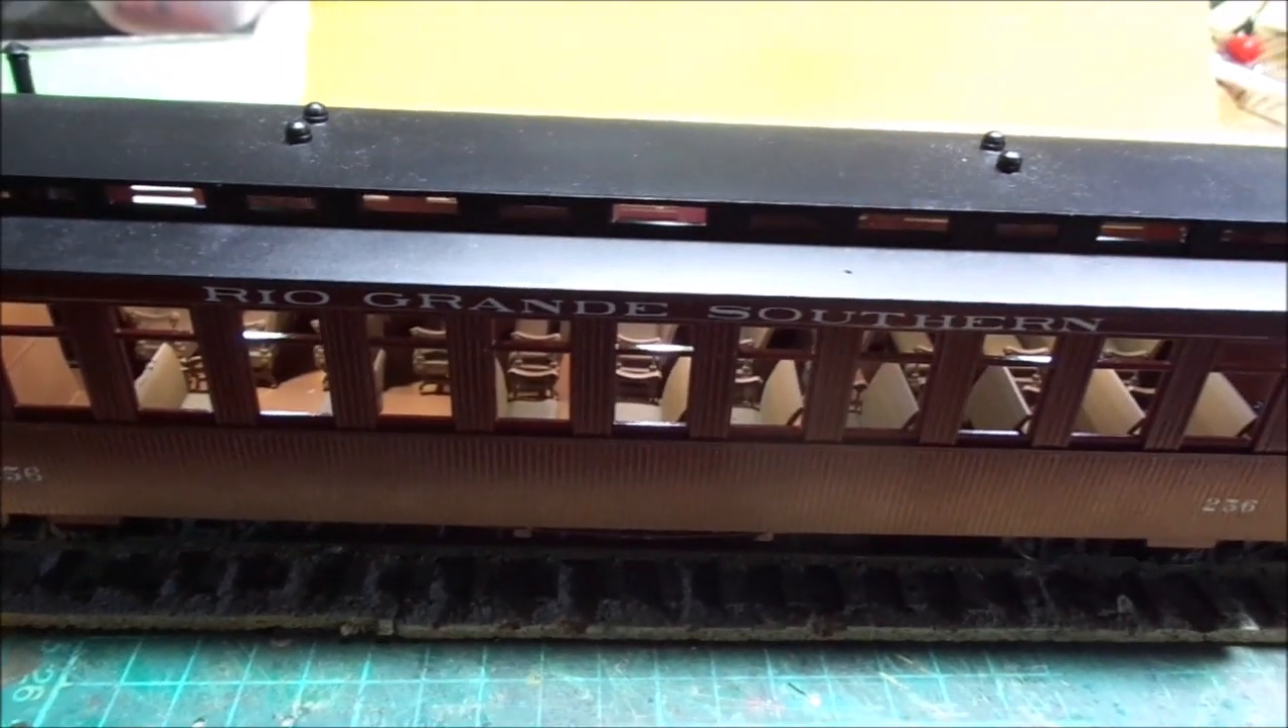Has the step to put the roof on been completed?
Yes.